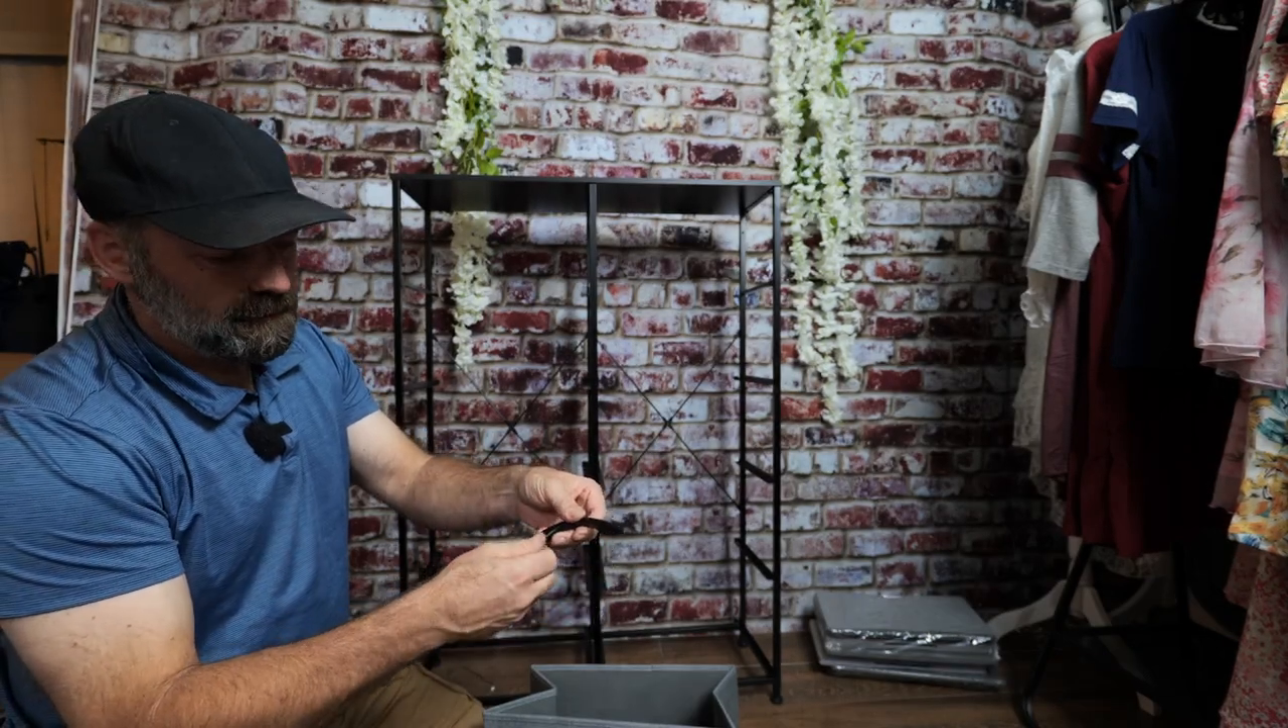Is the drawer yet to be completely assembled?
Yes.